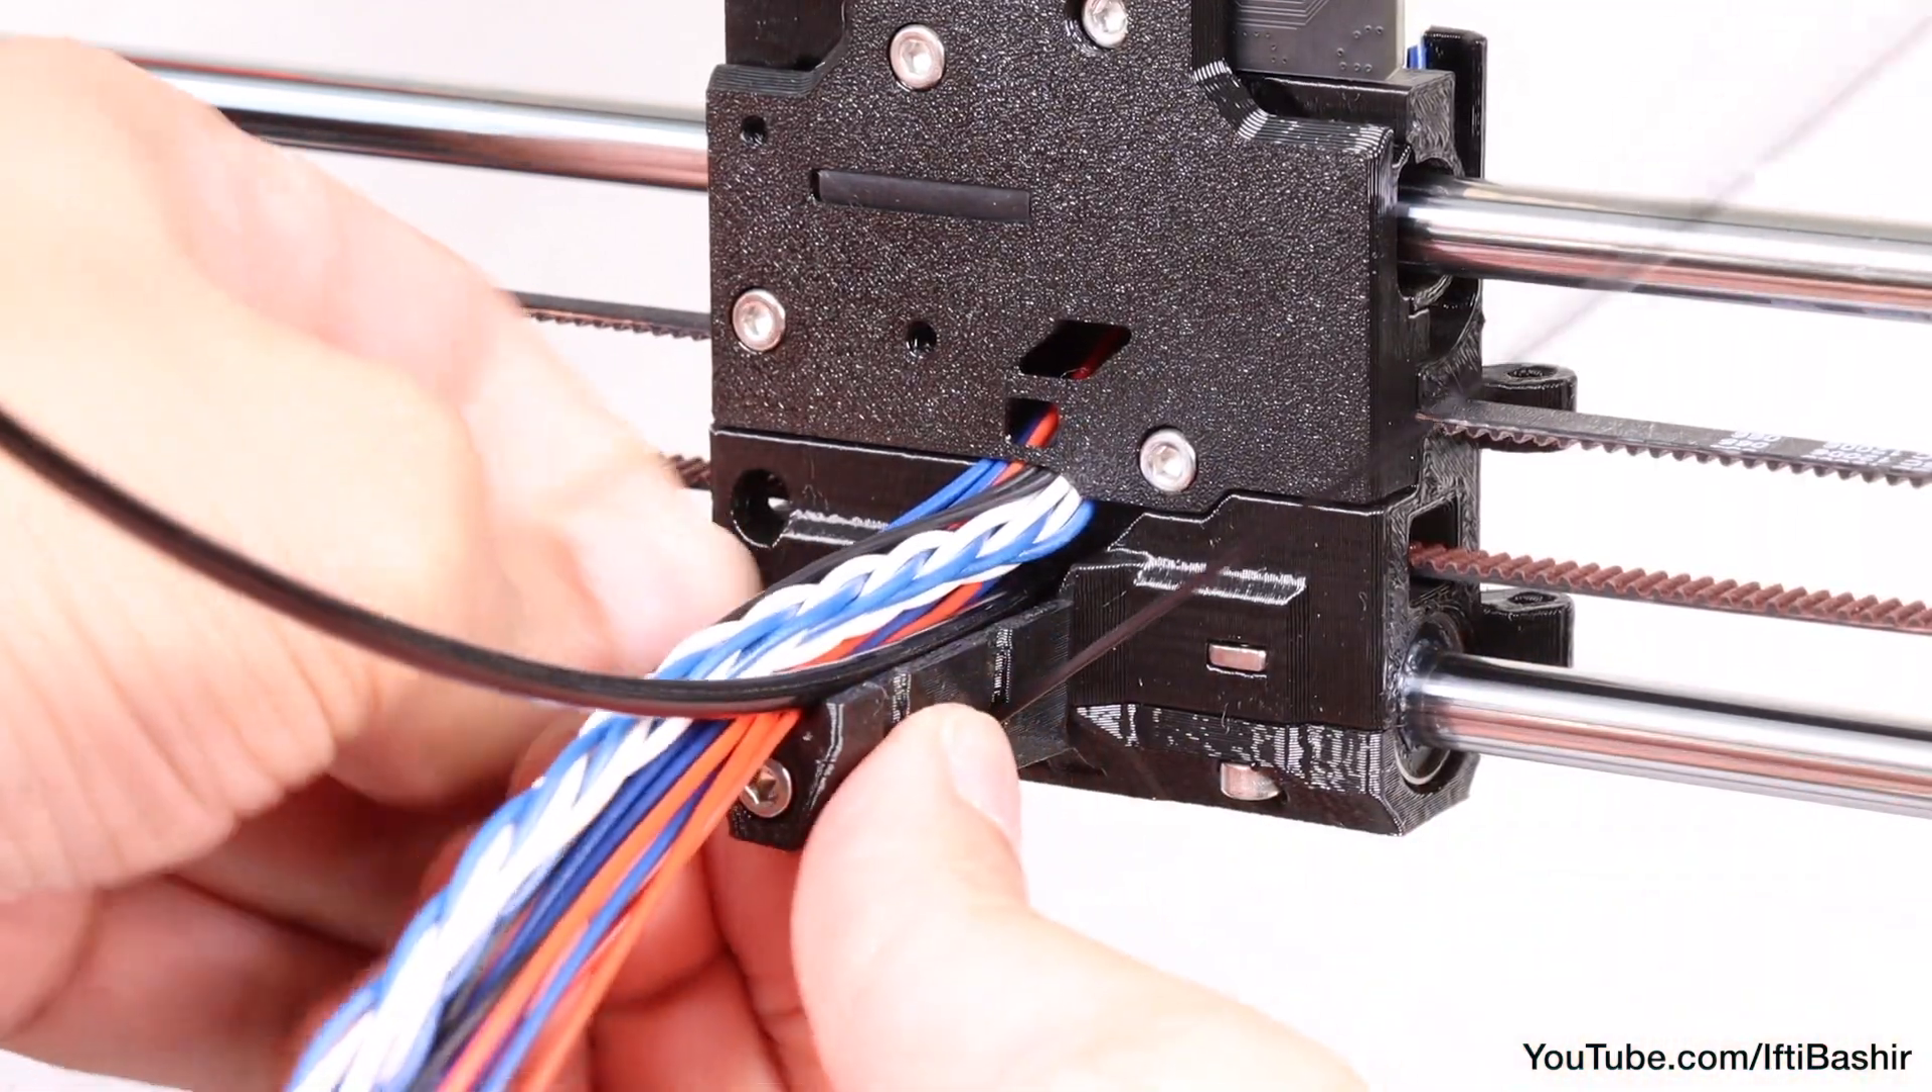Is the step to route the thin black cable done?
No.